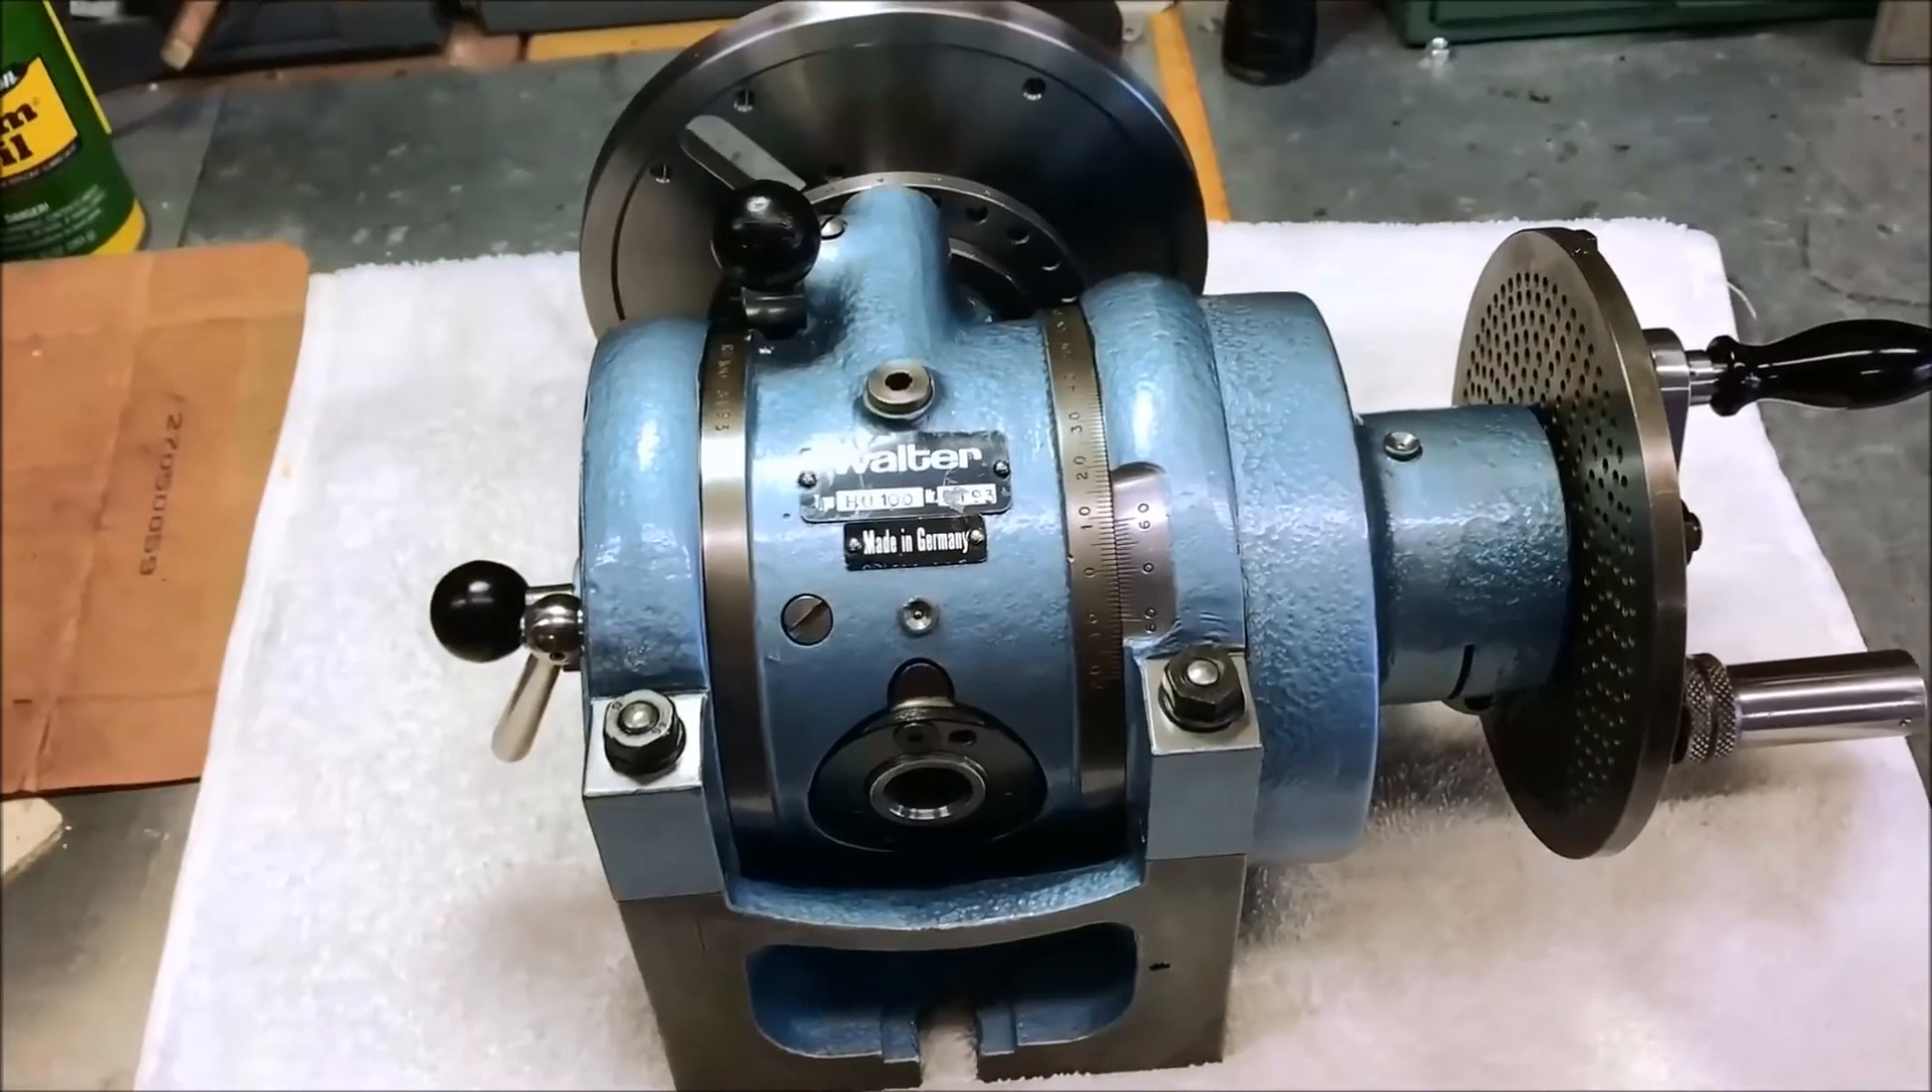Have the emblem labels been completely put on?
Yes.